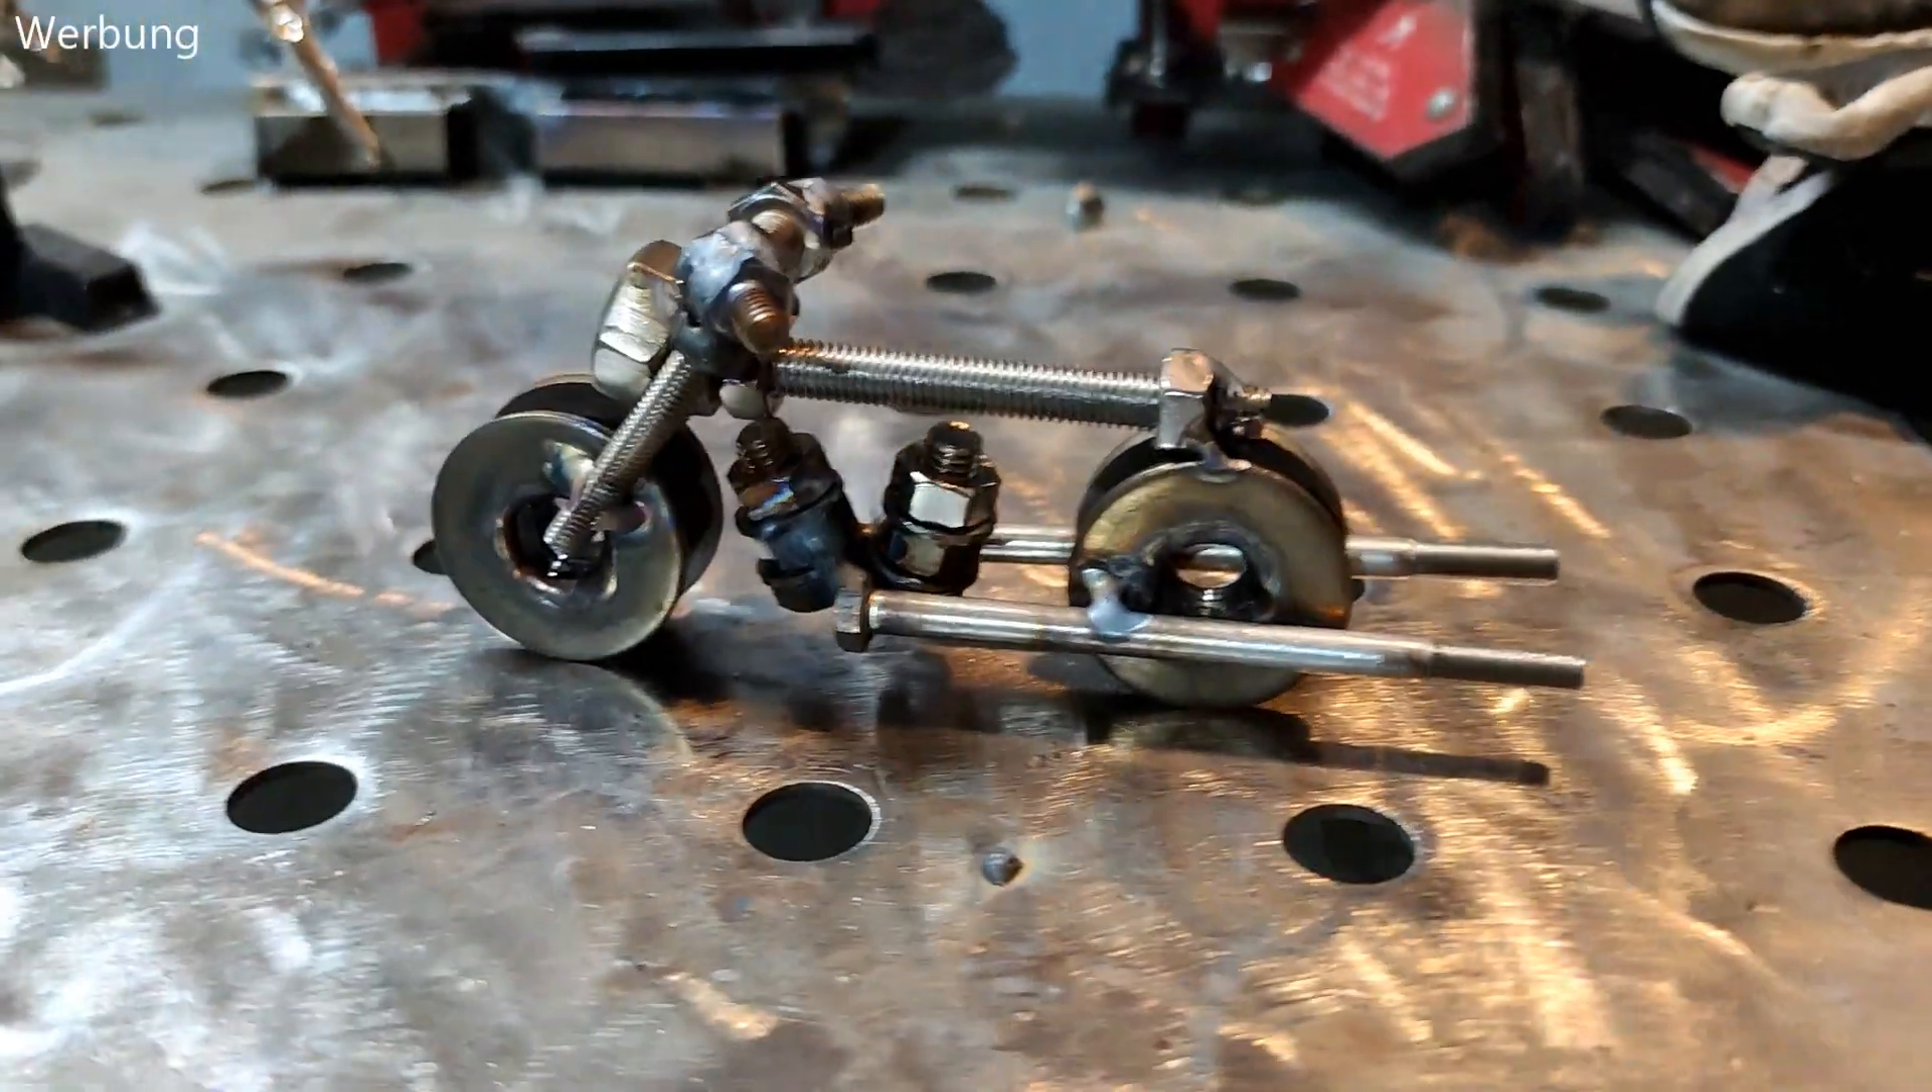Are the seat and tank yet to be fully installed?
Yes.